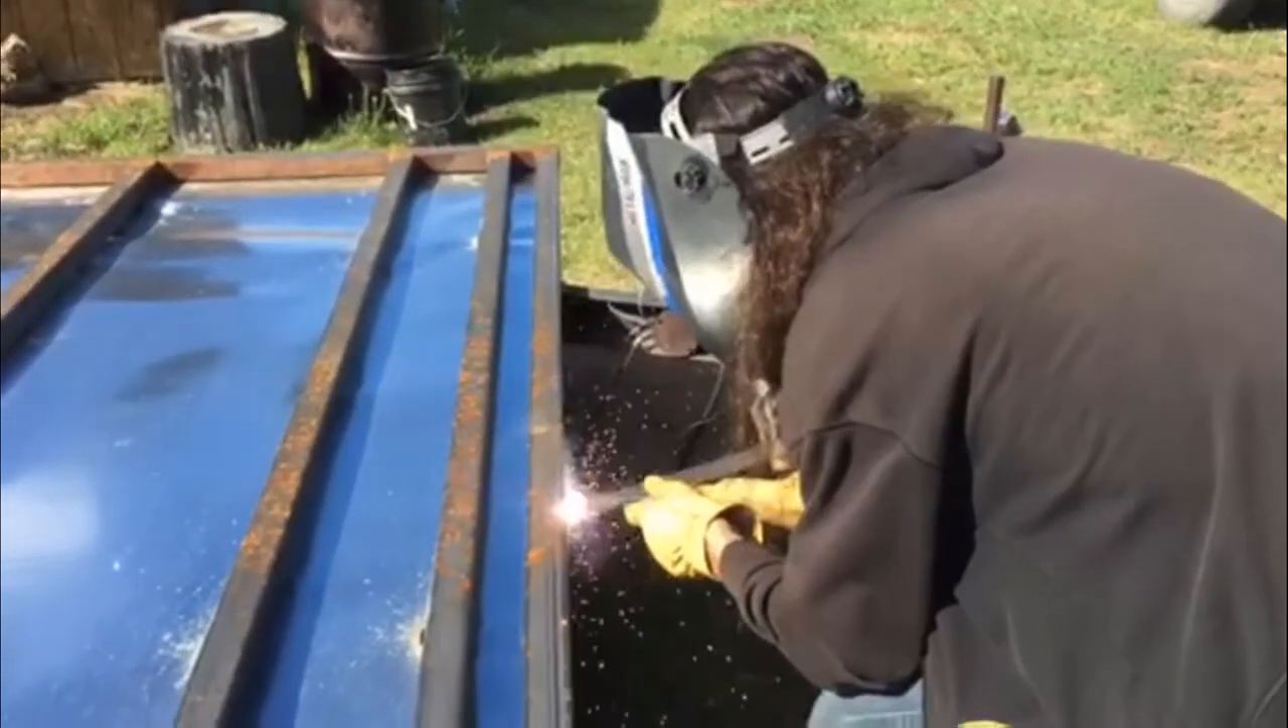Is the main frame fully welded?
No.